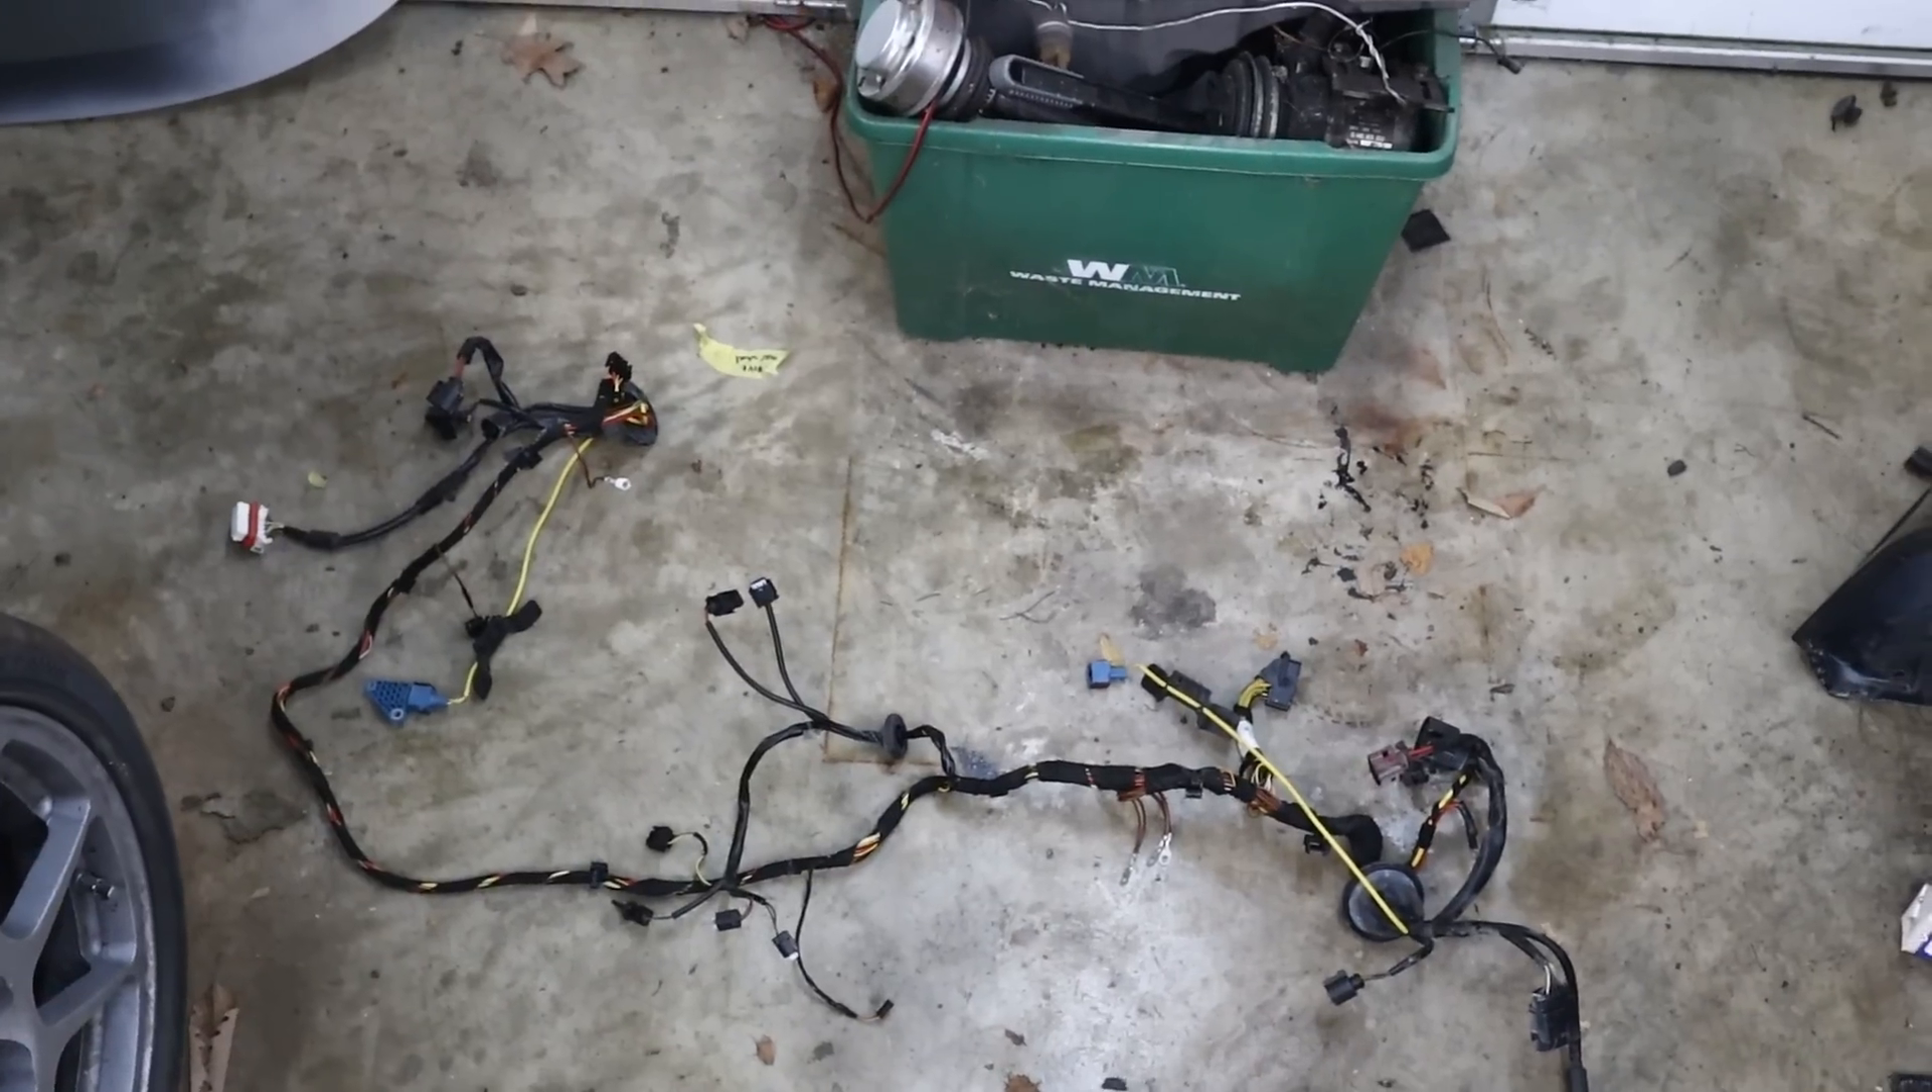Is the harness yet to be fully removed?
No.